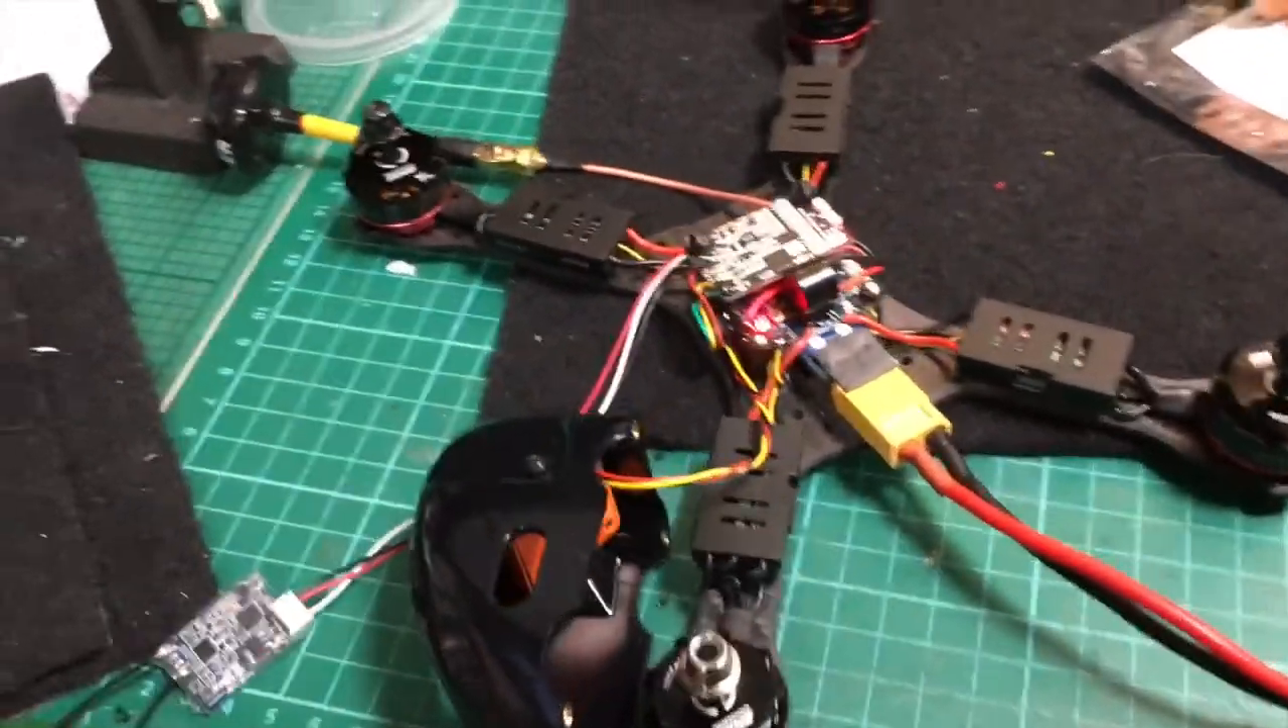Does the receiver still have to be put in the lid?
Yes.